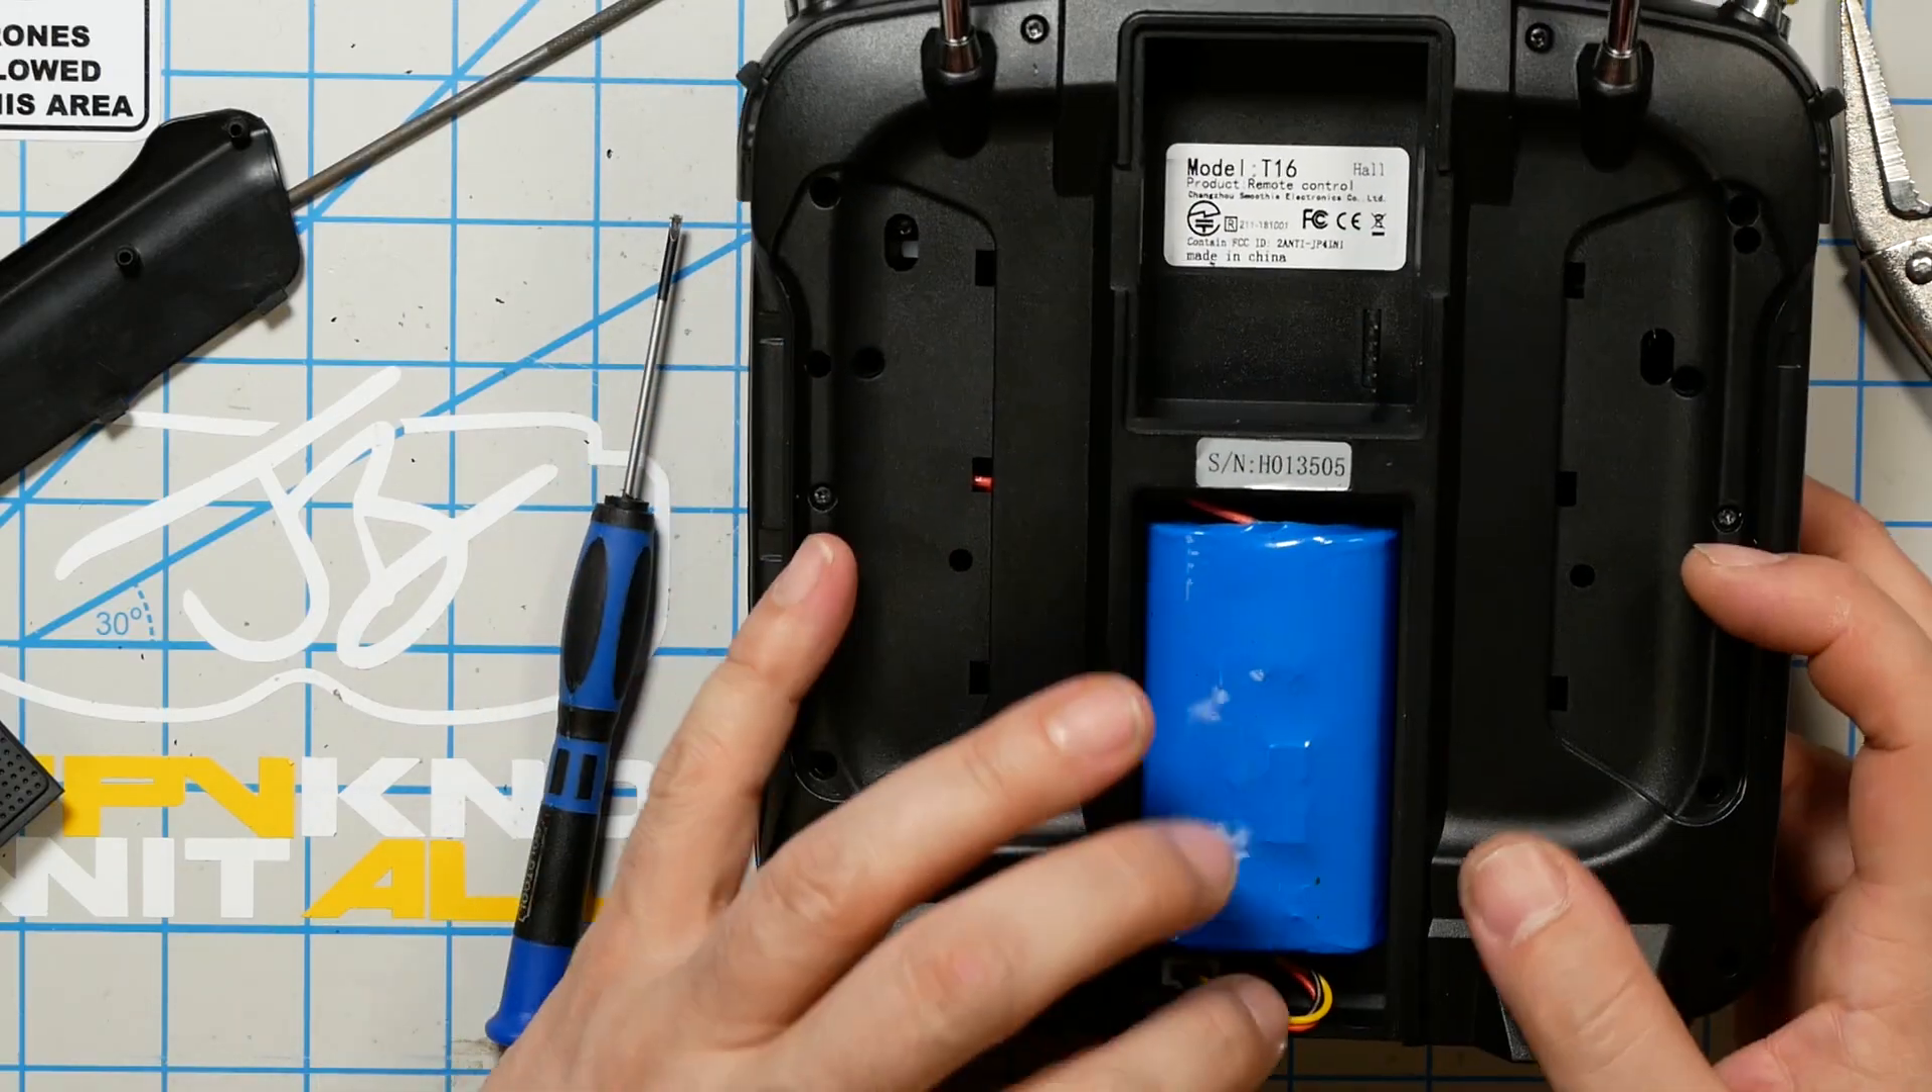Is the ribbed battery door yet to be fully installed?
Yes.